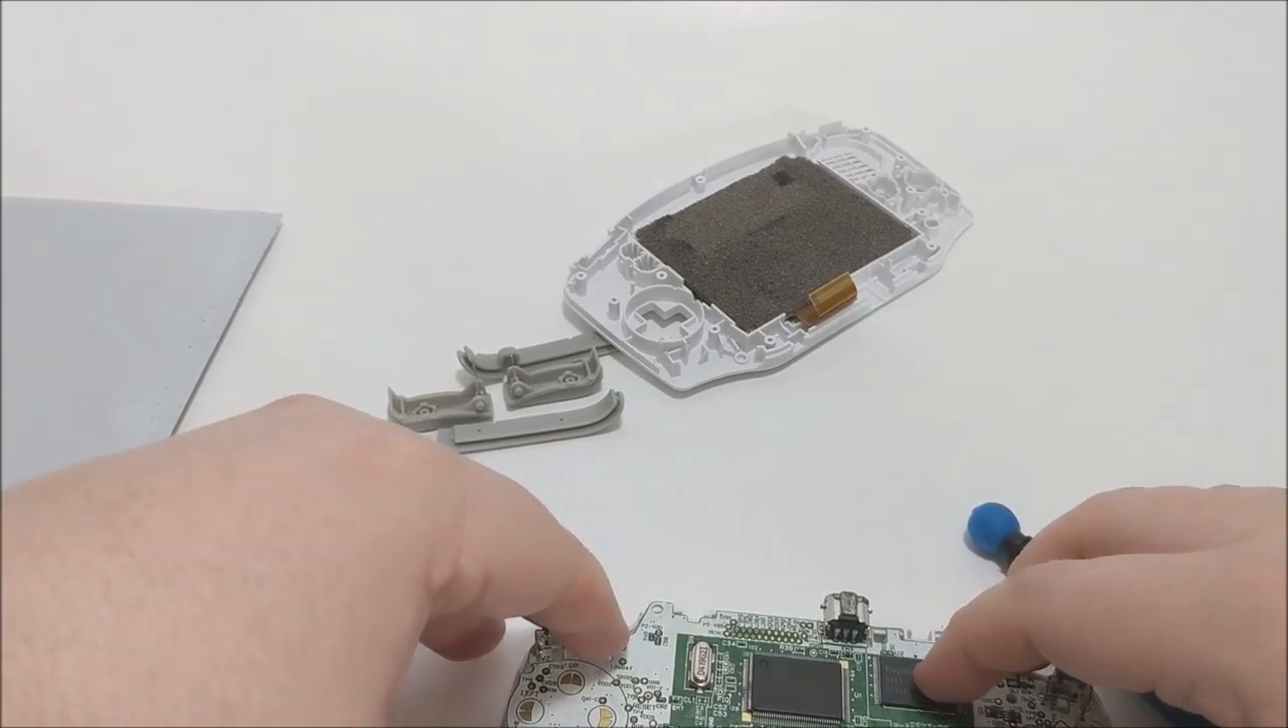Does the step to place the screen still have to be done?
No.